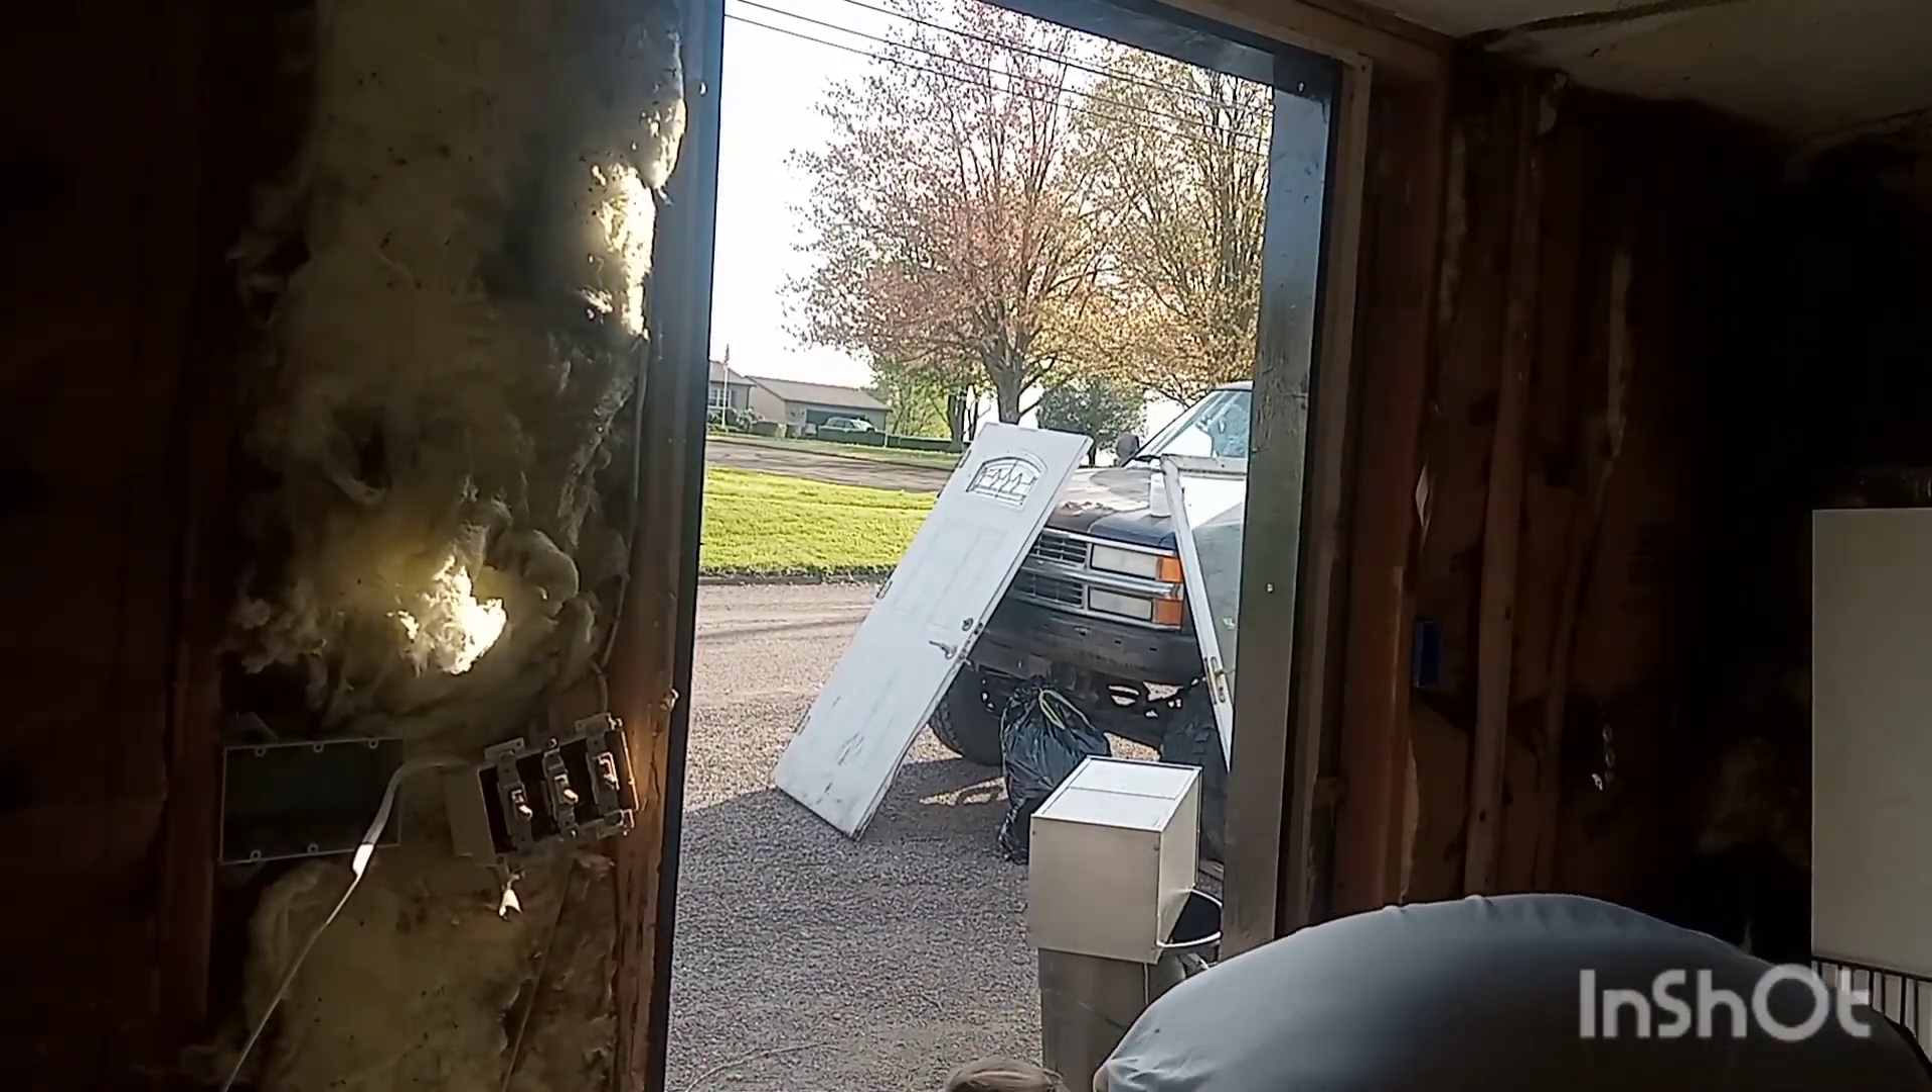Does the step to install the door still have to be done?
Yes.